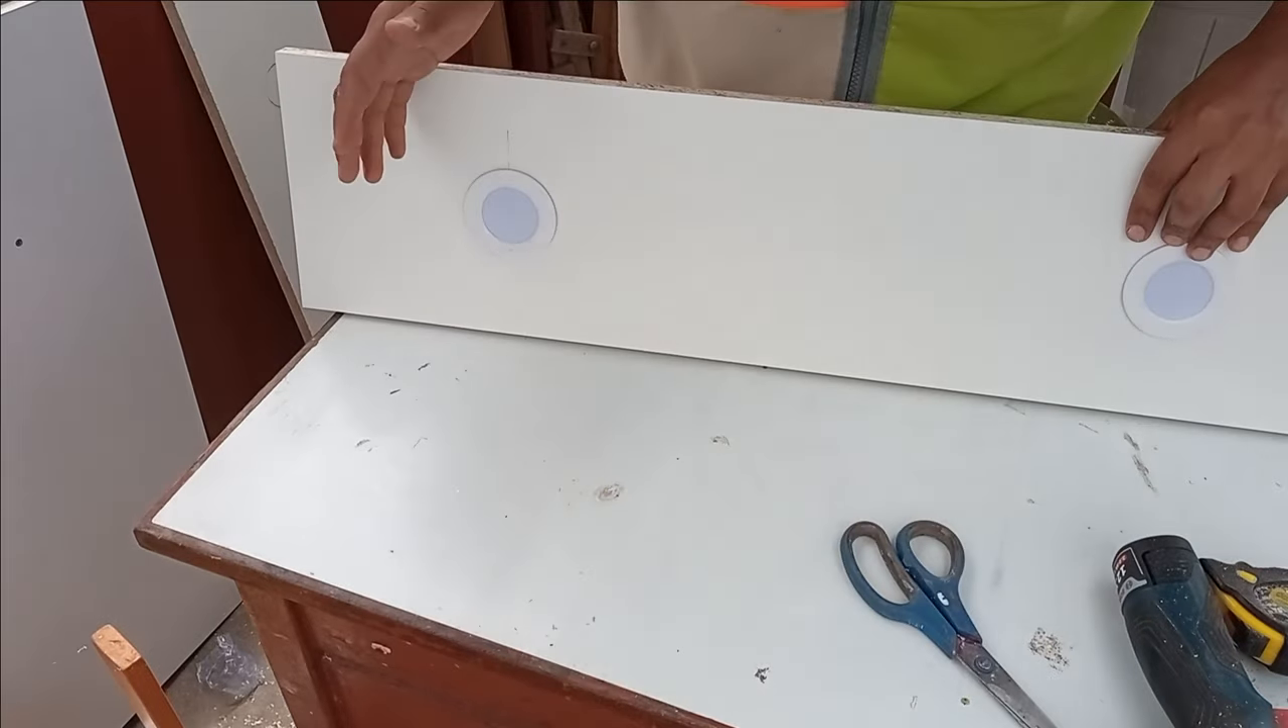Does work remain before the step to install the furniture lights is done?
No.